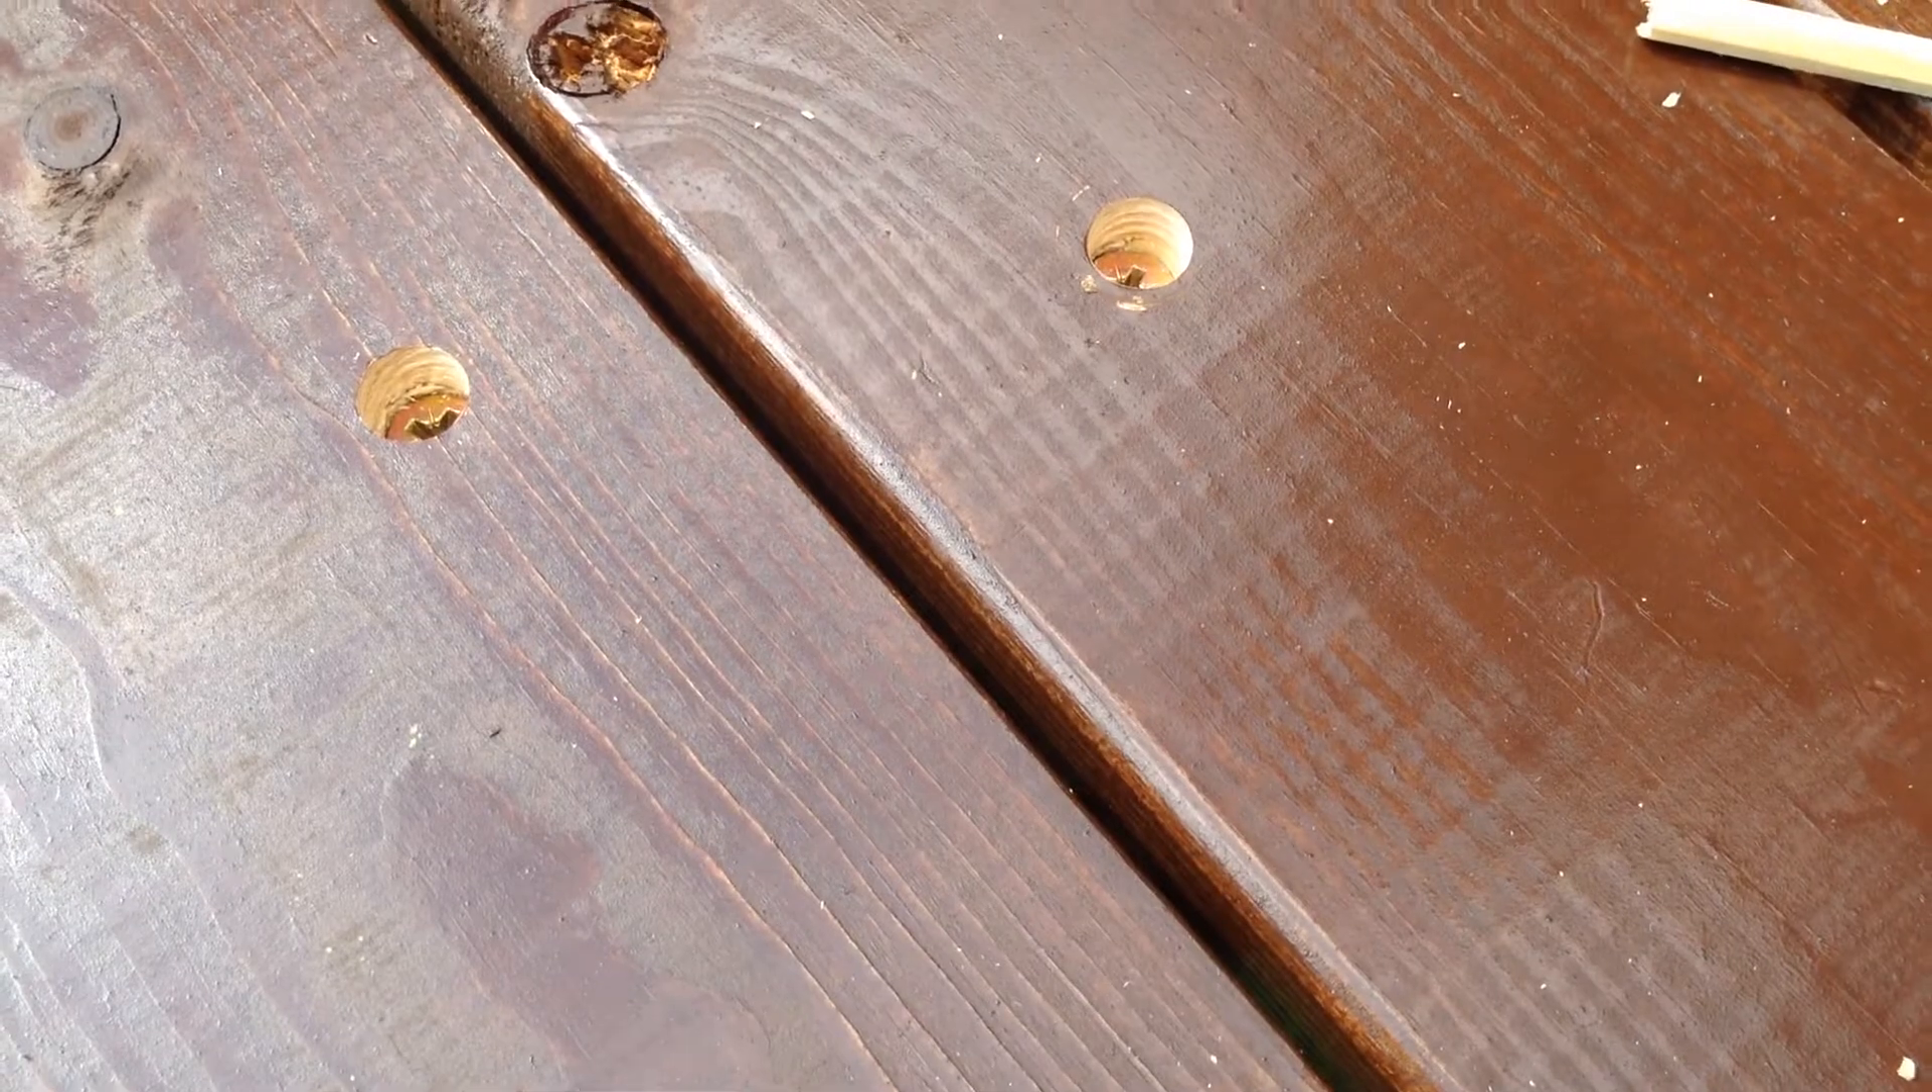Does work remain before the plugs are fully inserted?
Yes.